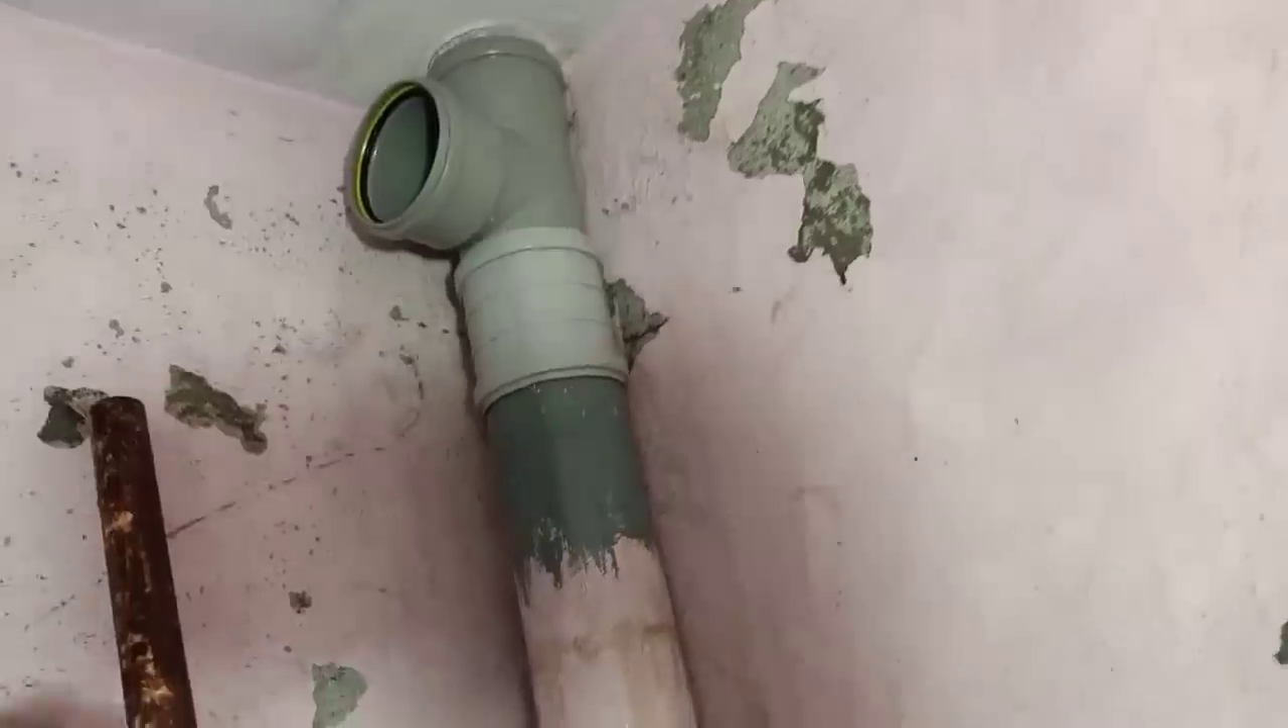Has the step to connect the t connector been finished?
Yes.